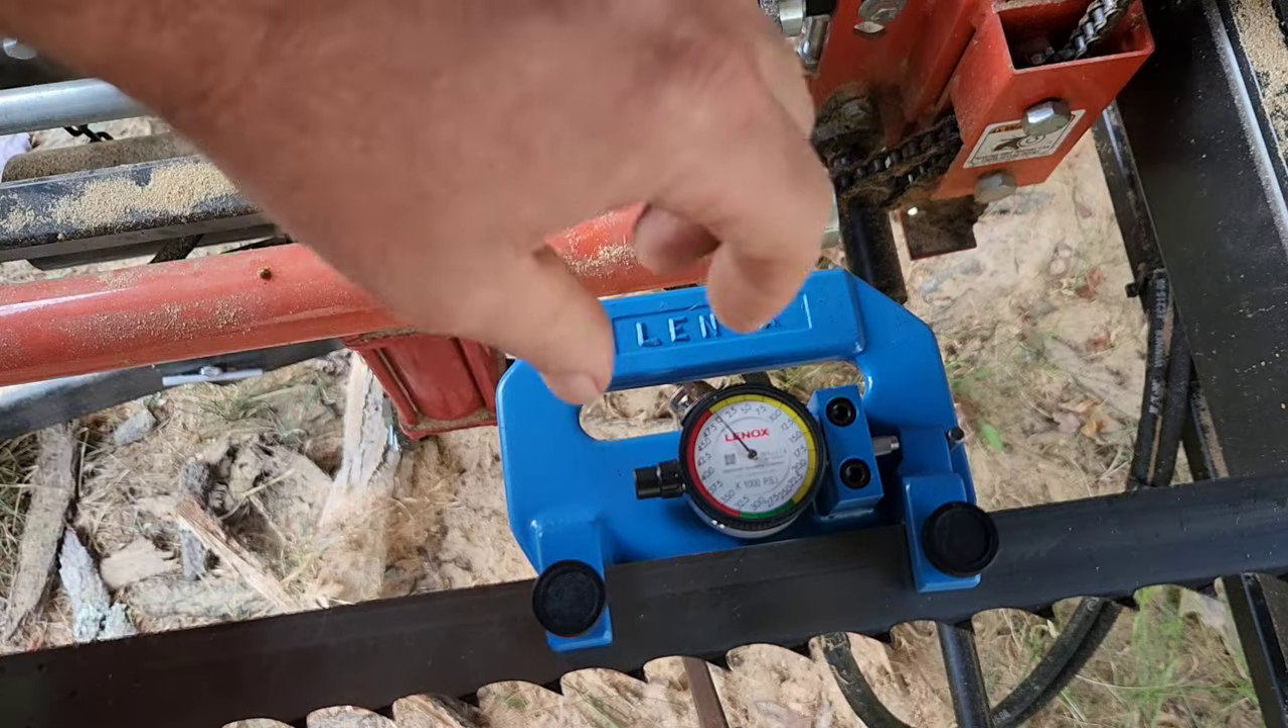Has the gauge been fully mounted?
Yes.